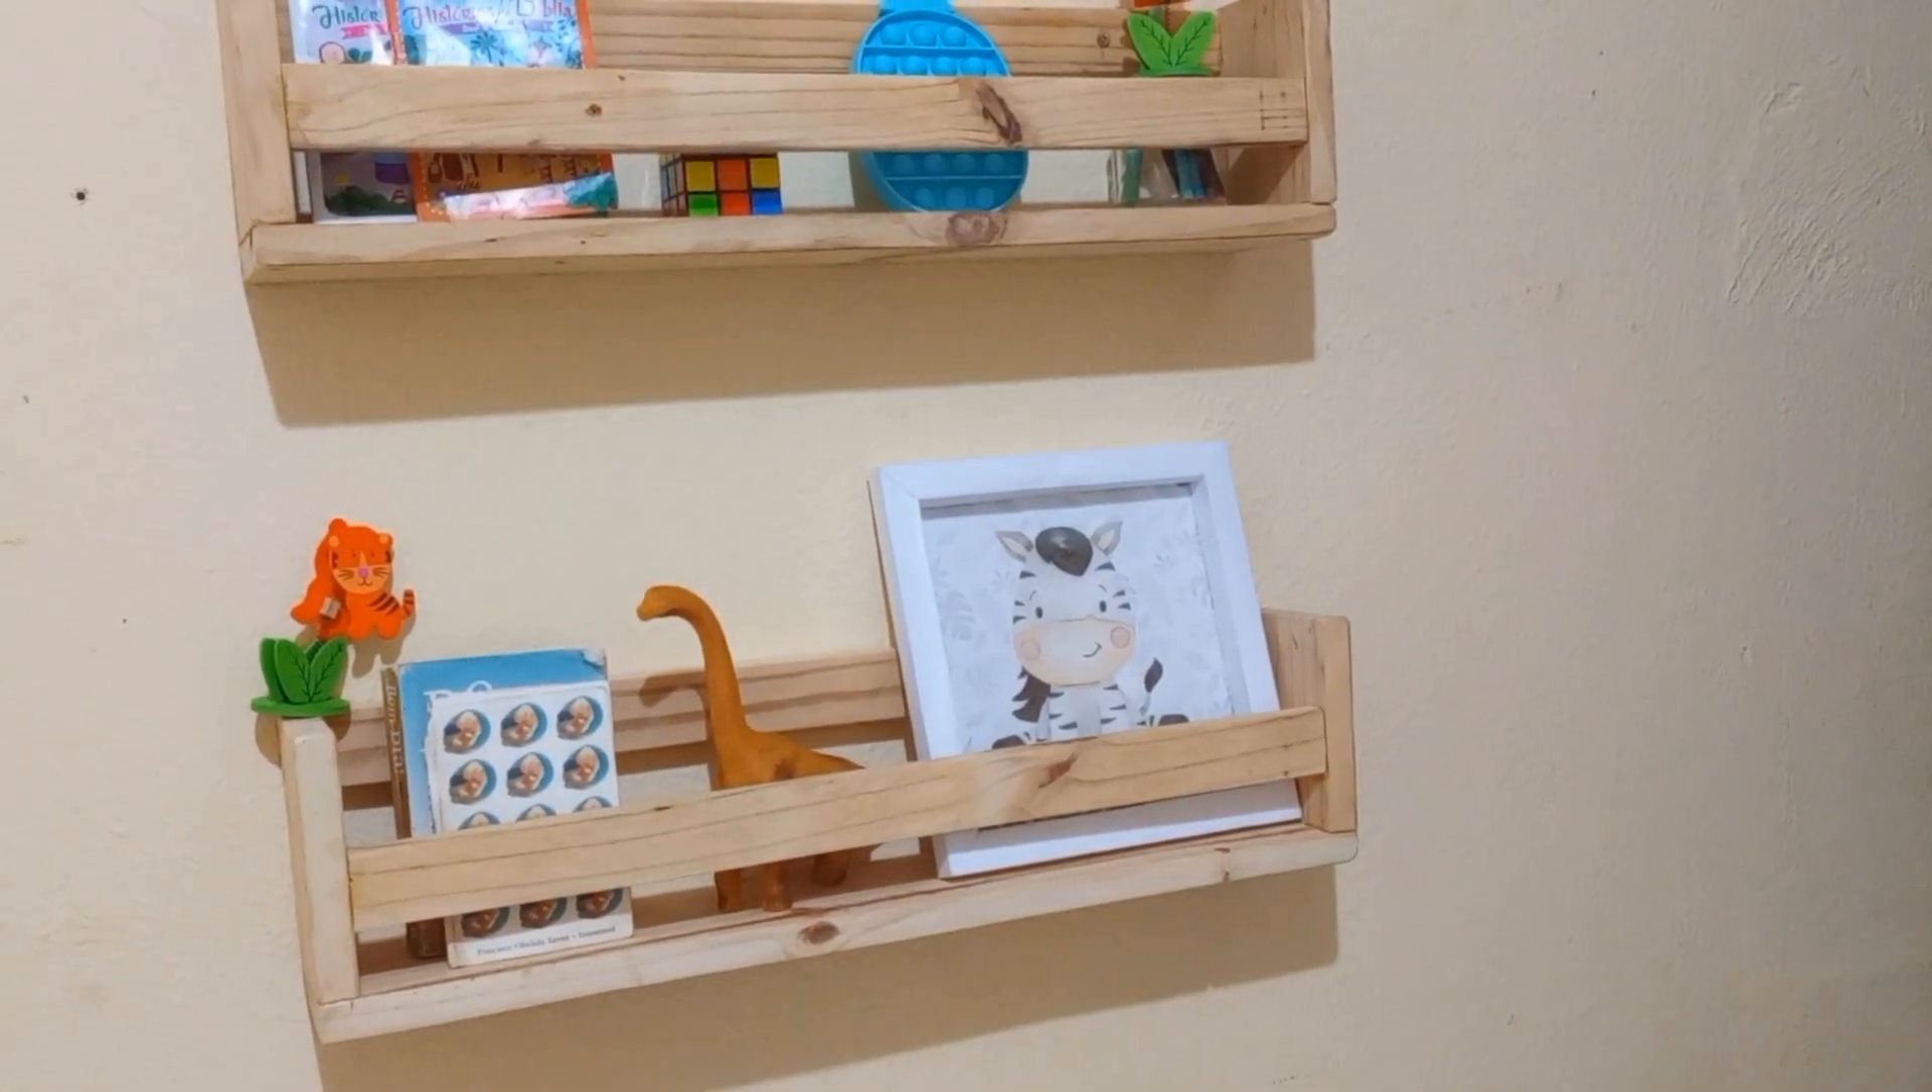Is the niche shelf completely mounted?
Yes.